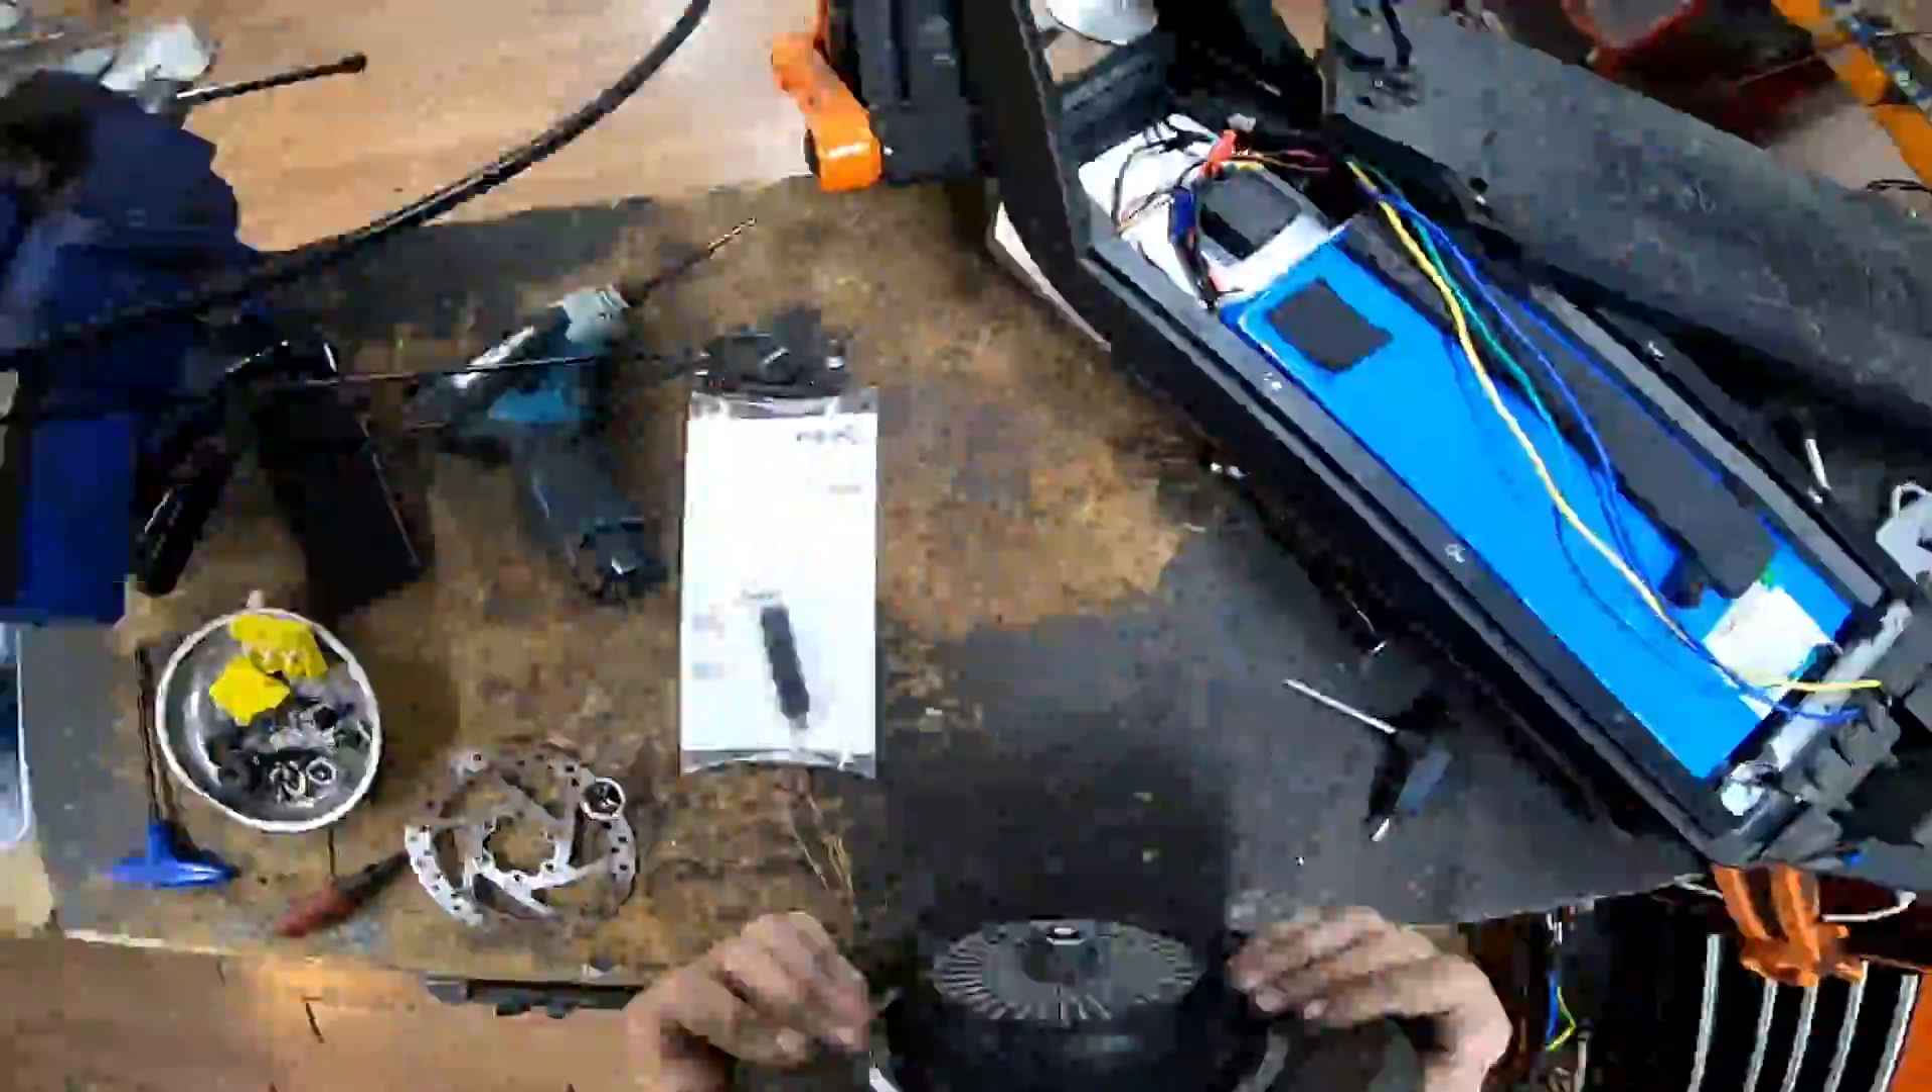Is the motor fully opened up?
No.